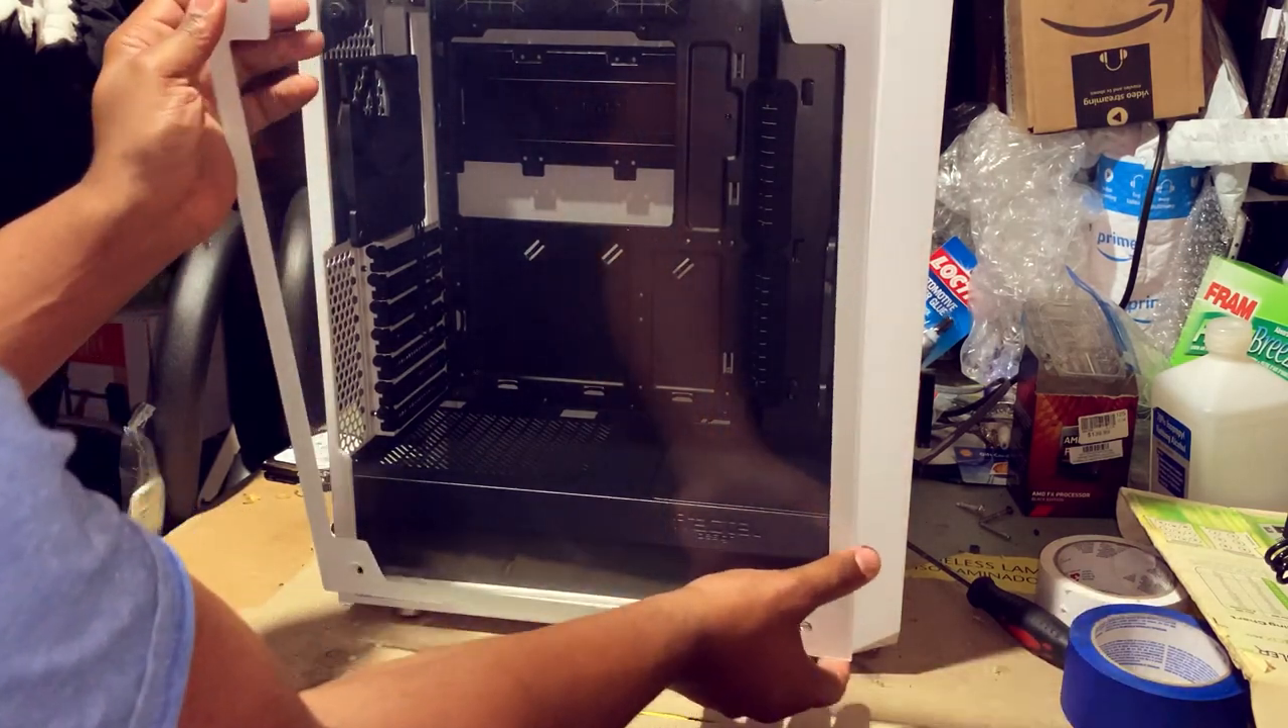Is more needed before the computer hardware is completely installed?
Yes.